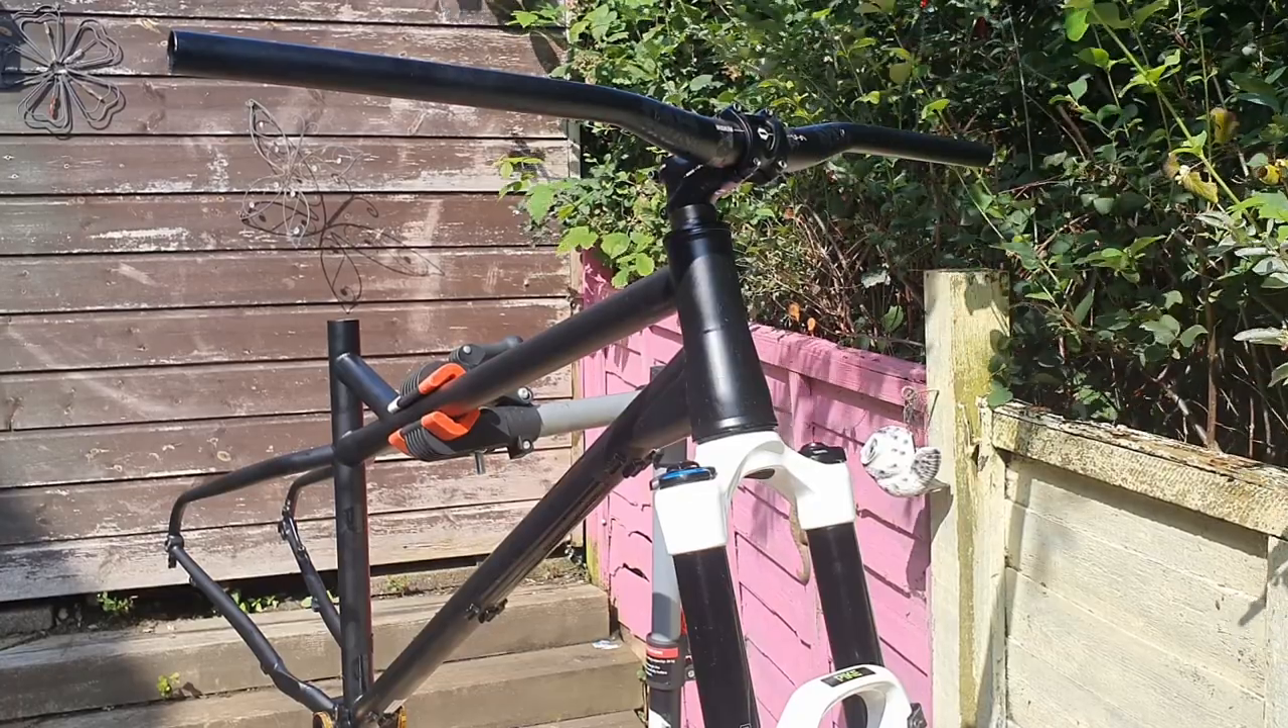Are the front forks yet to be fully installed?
No.